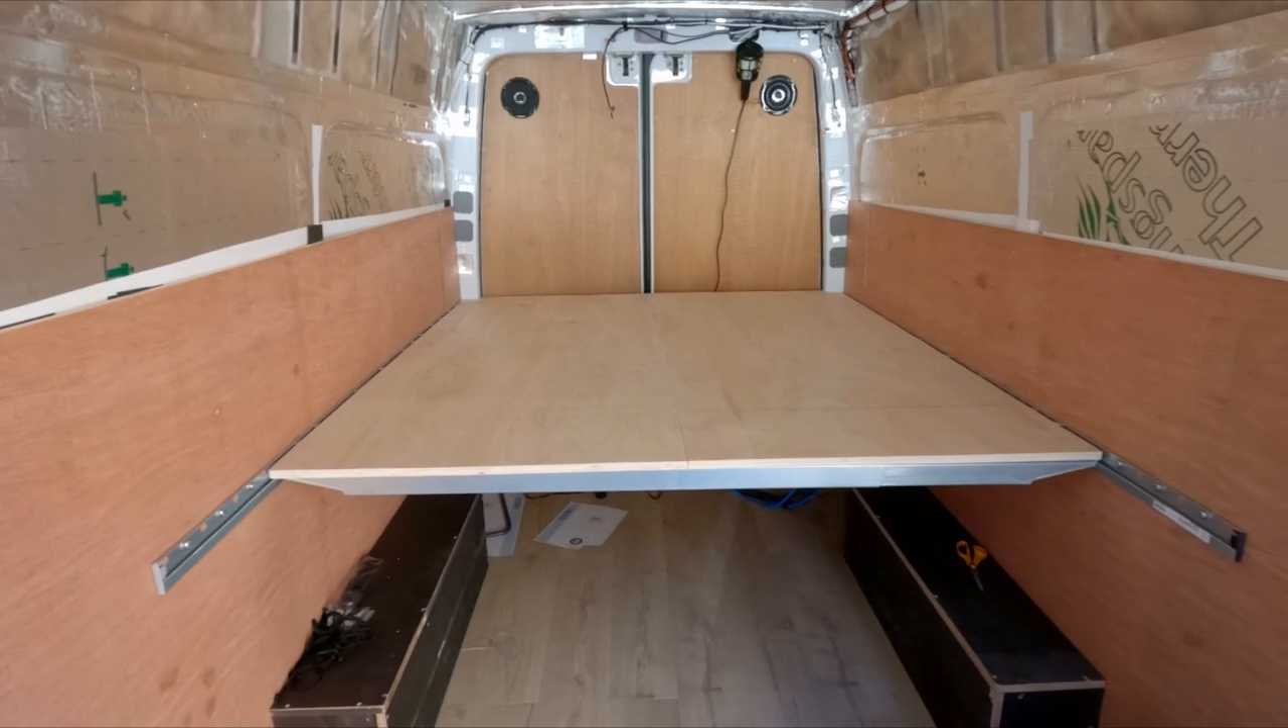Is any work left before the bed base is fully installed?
No.